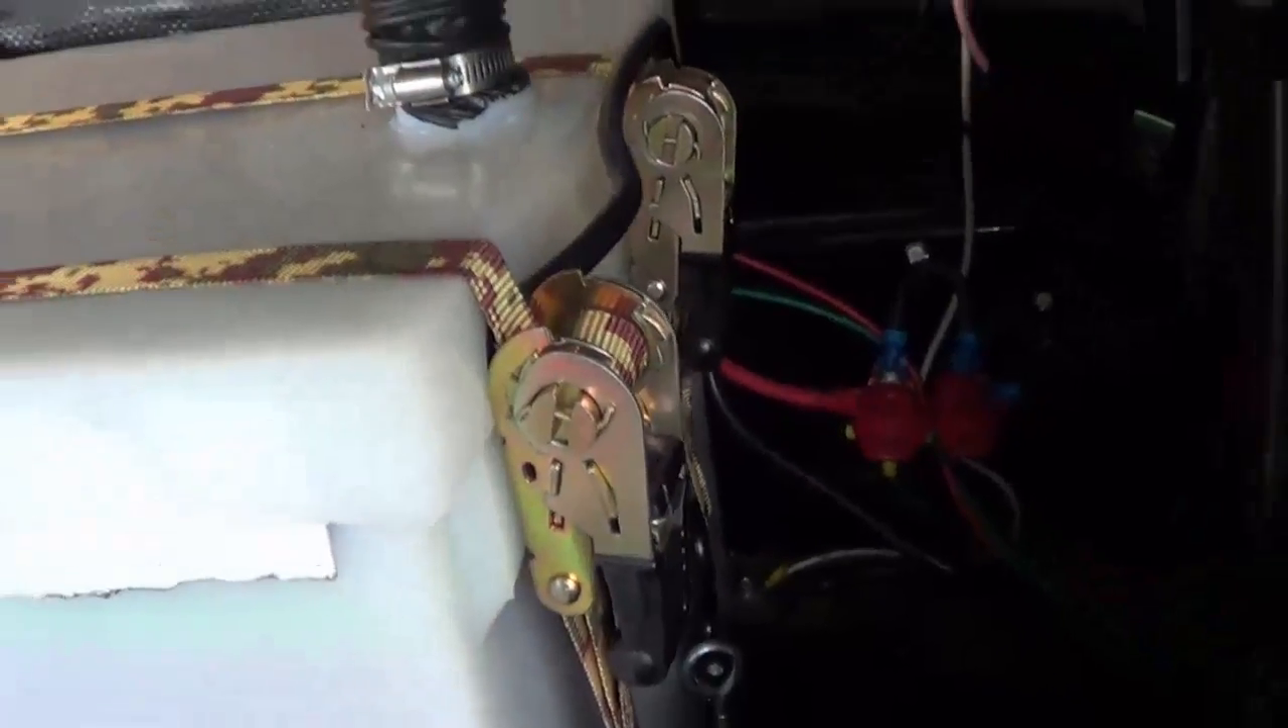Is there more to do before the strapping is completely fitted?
No.